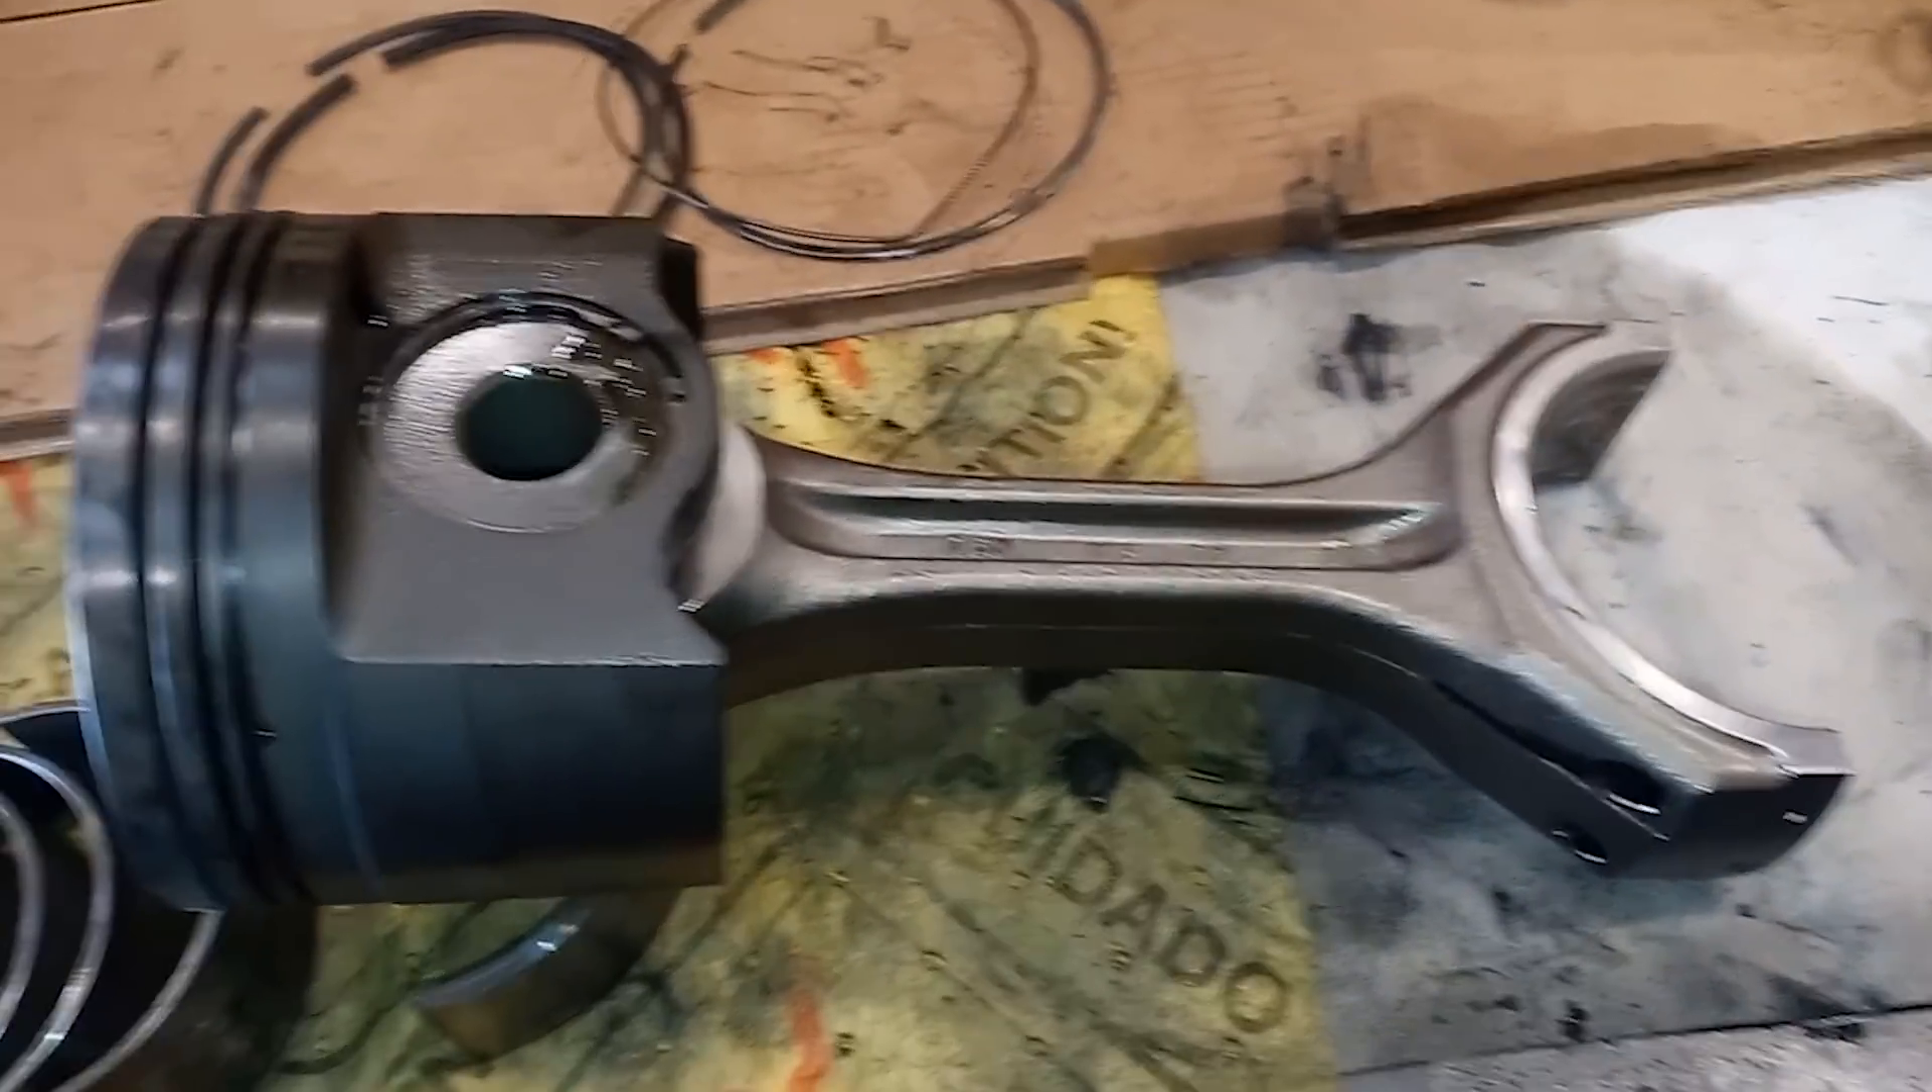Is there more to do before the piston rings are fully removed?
No.